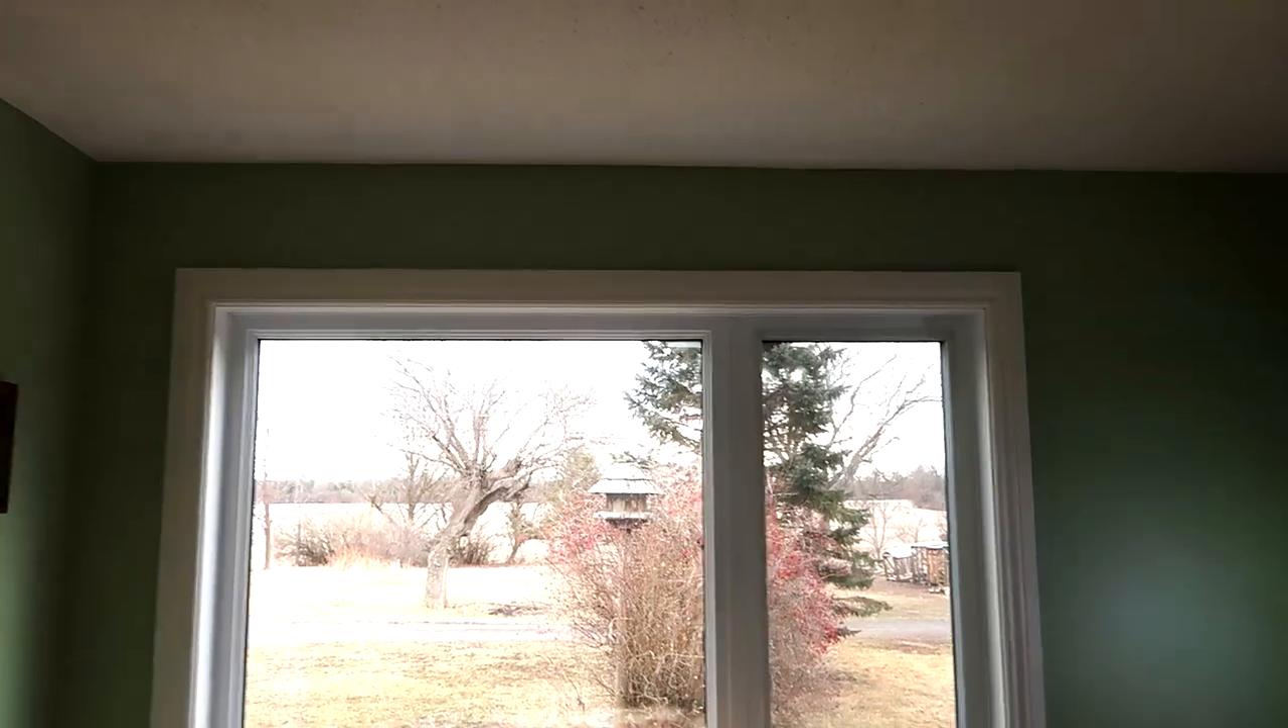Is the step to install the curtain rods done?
No.